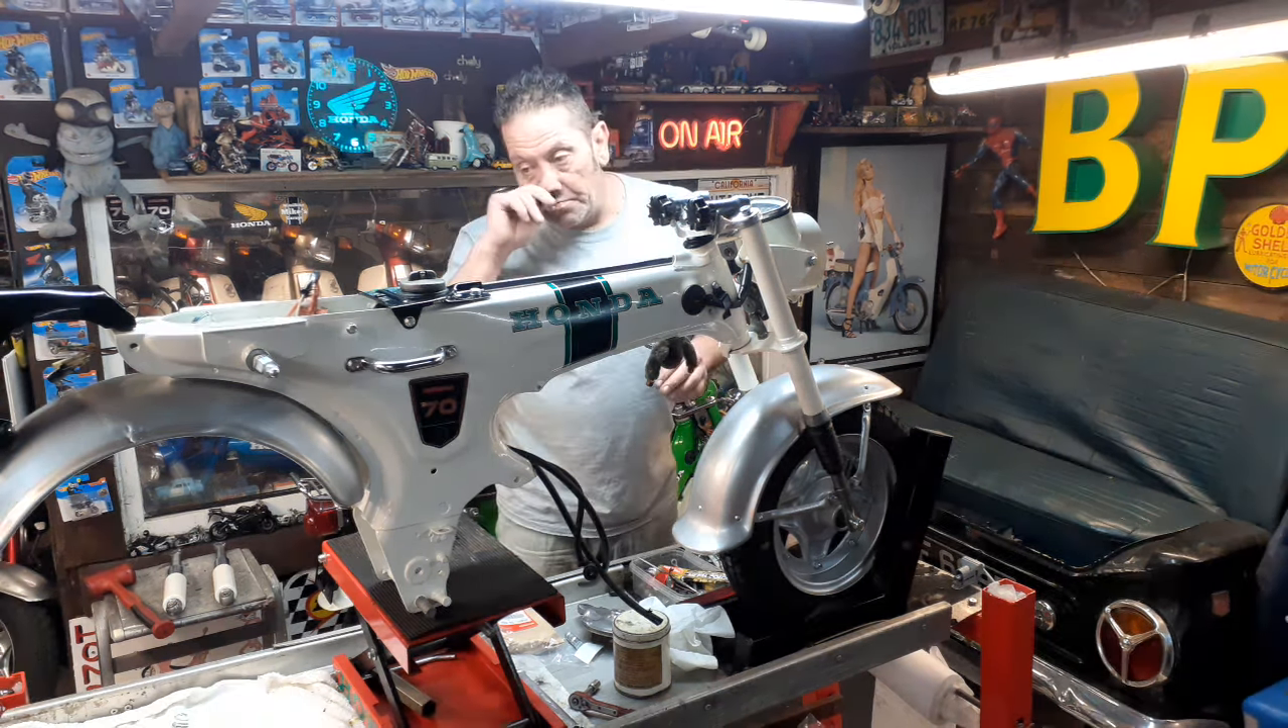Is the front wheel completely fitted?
Yes.